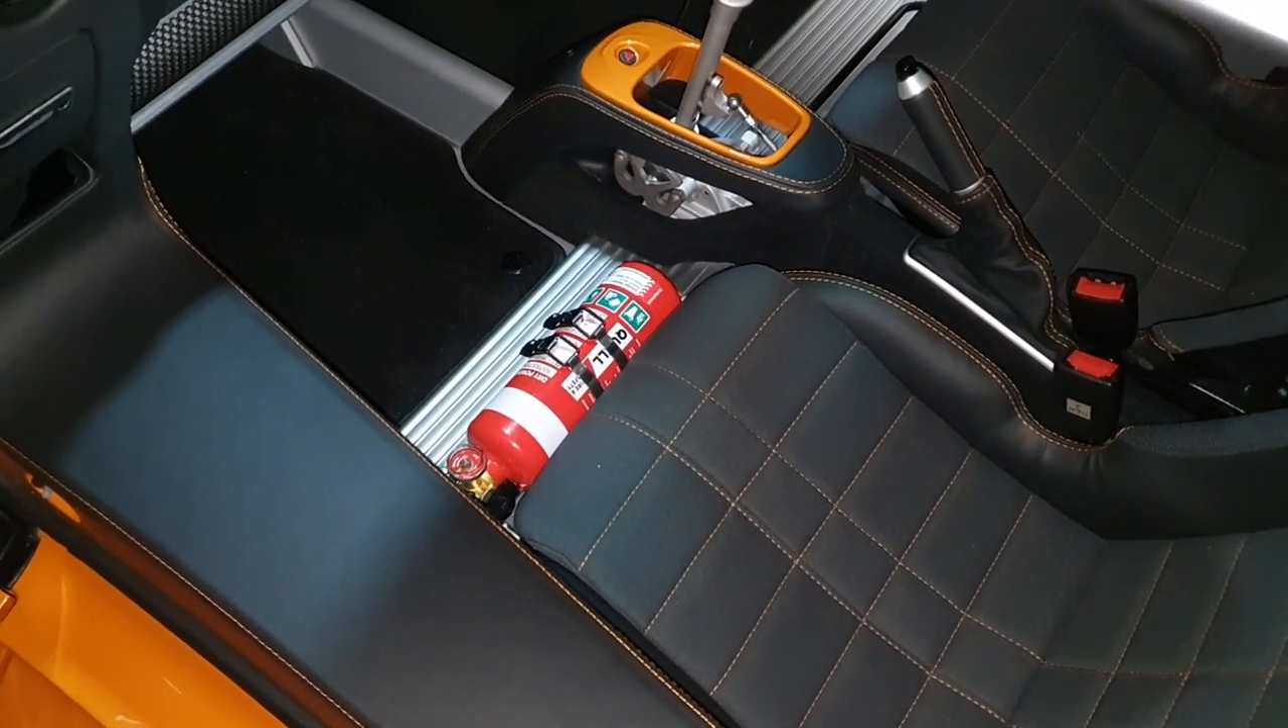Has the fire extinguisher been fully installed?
Yes.